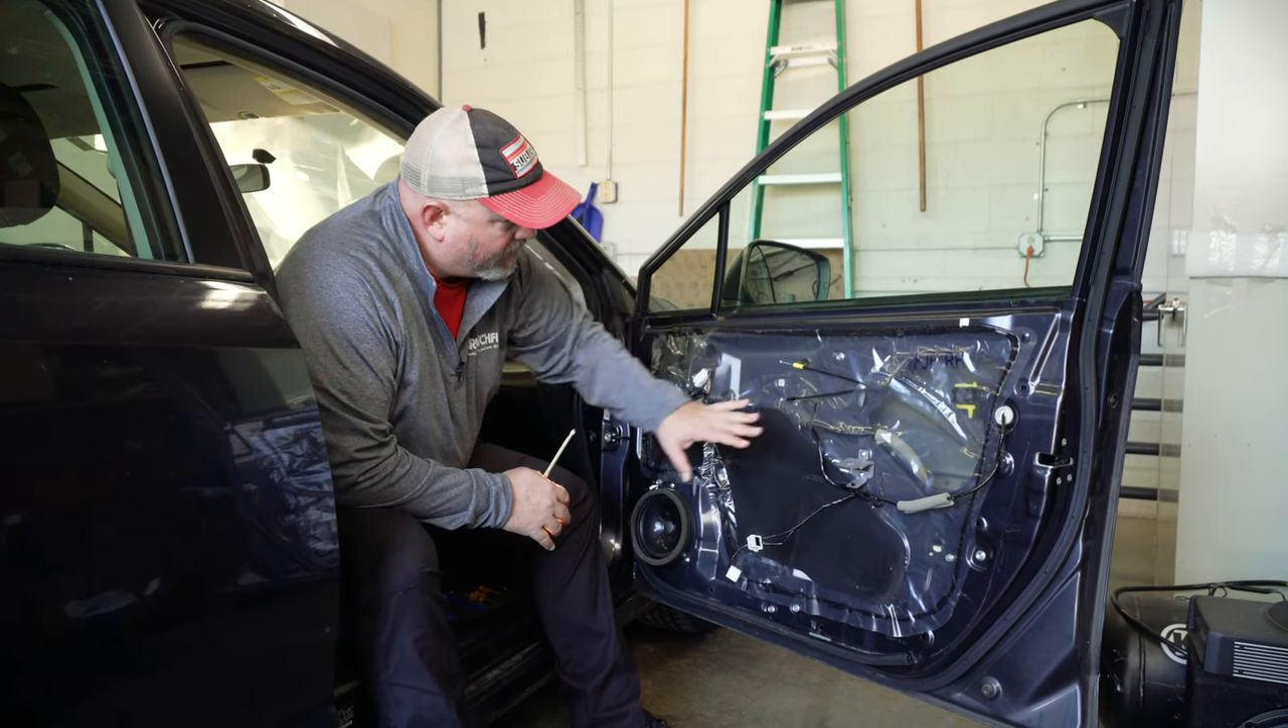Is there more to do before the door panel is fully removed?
No.